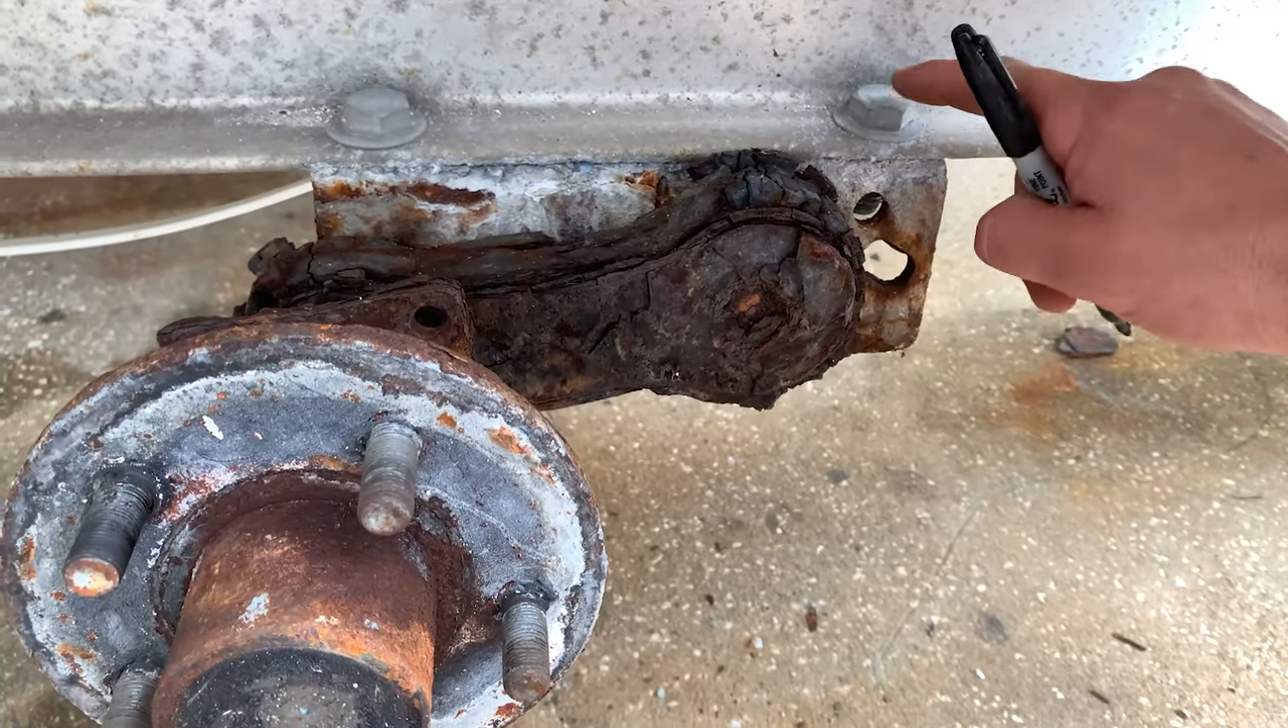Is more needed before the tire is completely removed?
No.